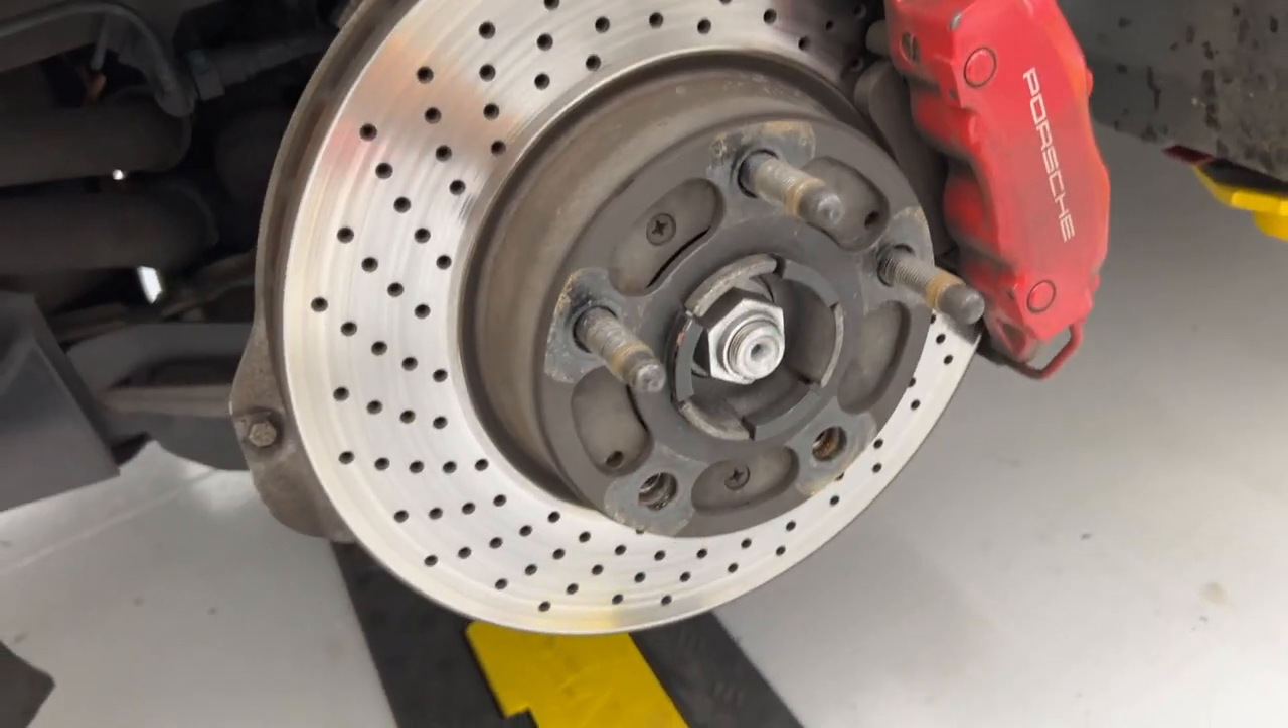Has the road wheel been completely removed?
Yes.